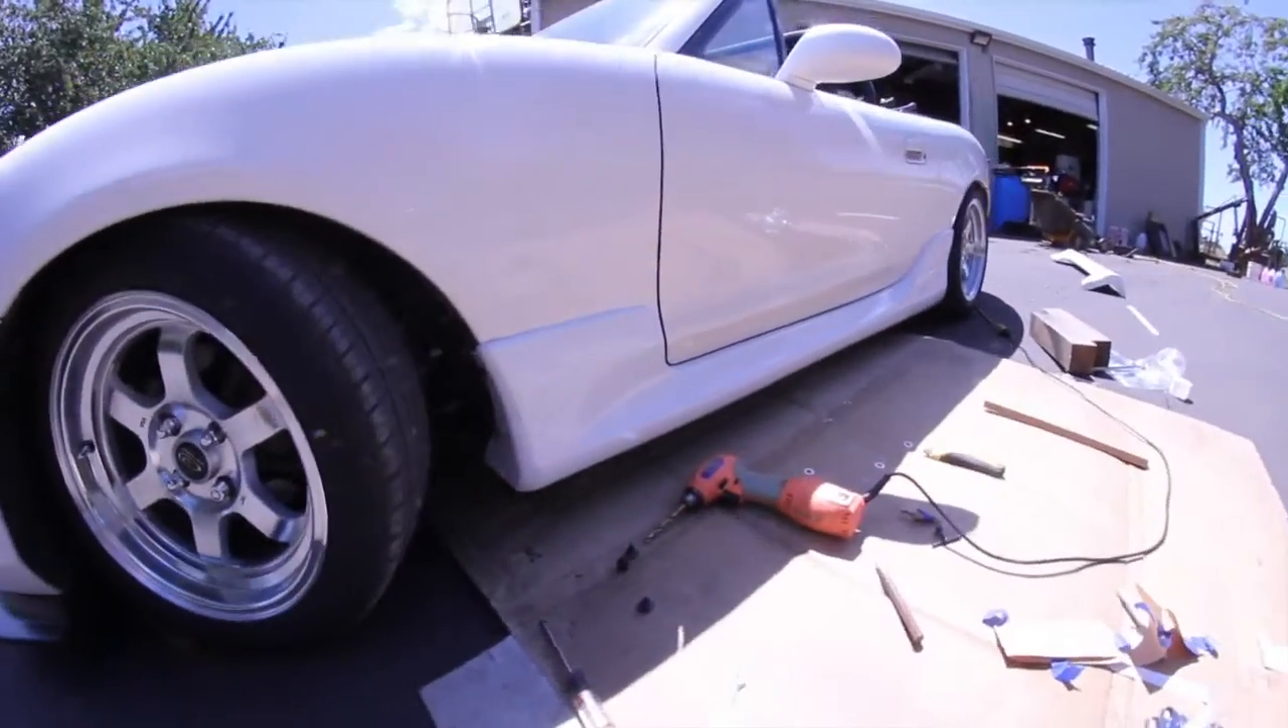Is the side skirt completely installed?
Yes.